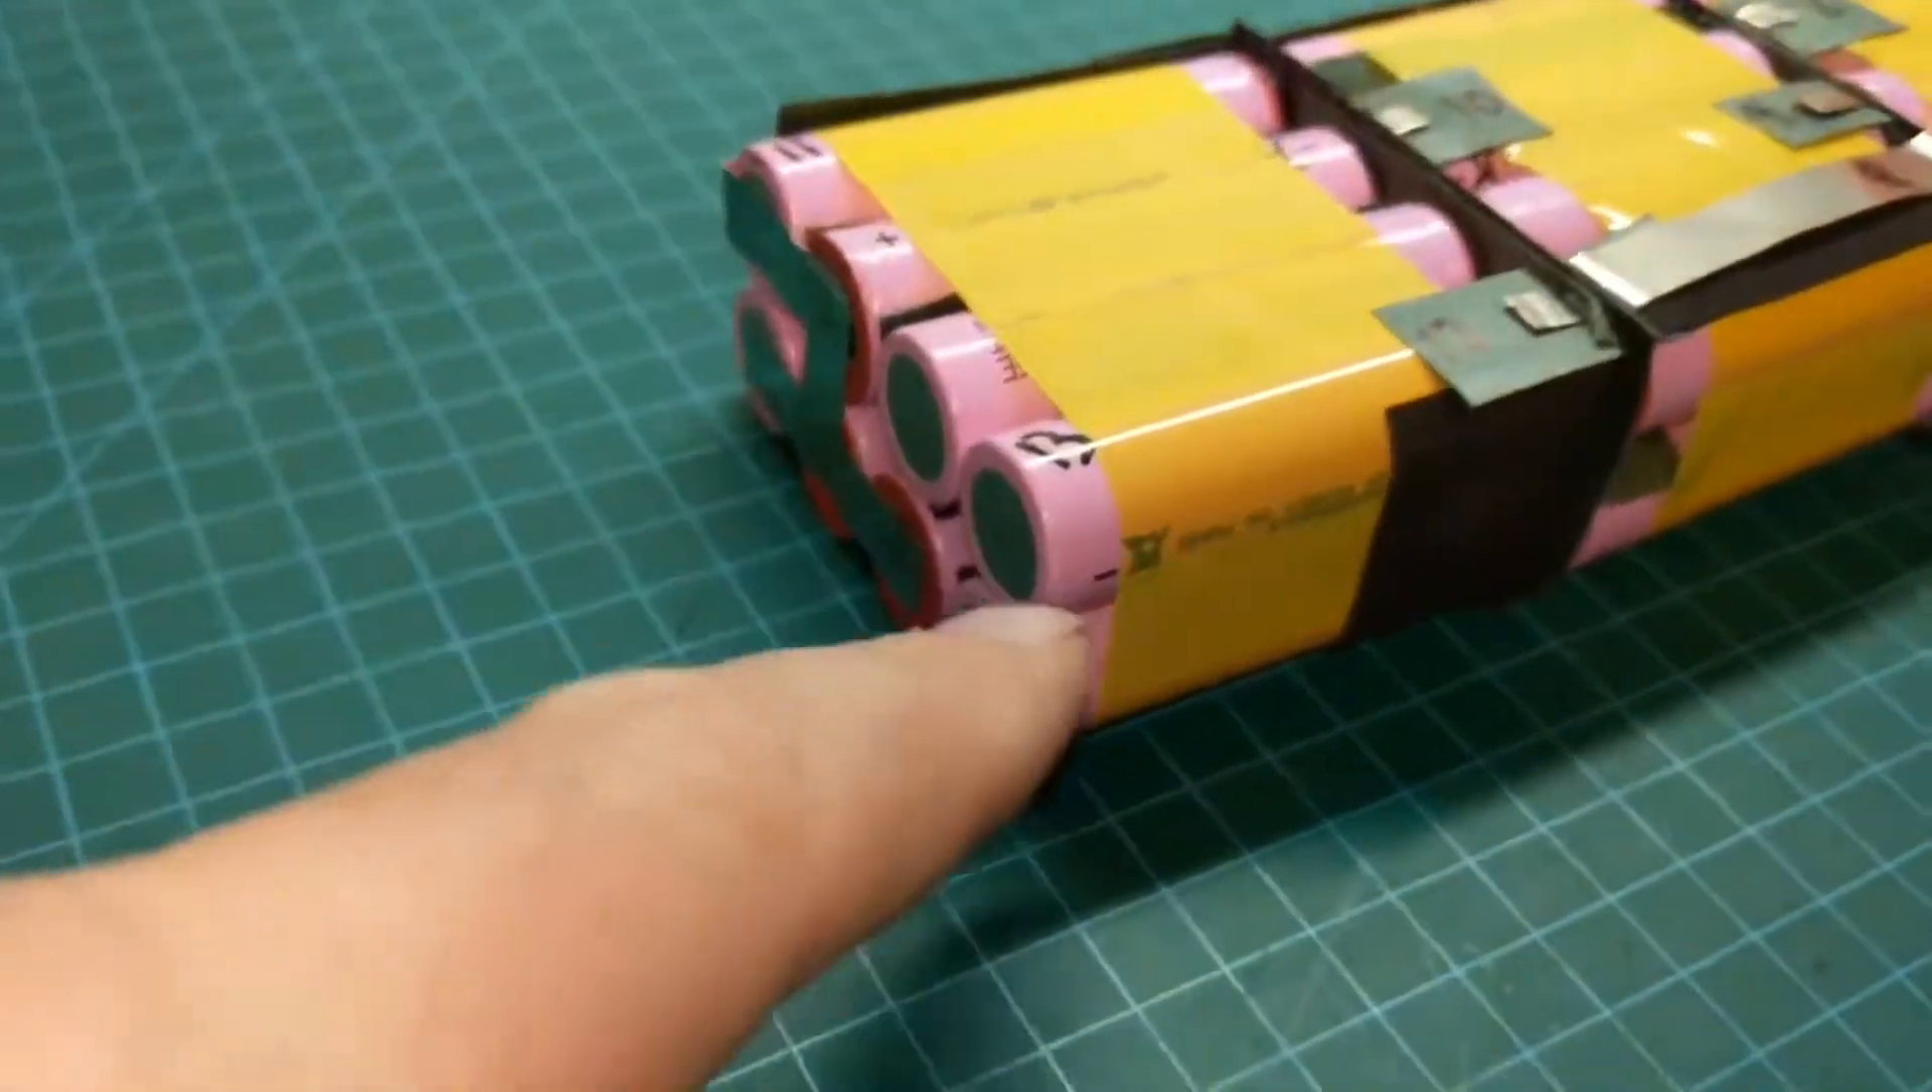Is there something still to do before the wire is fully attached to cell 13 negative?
Yes.